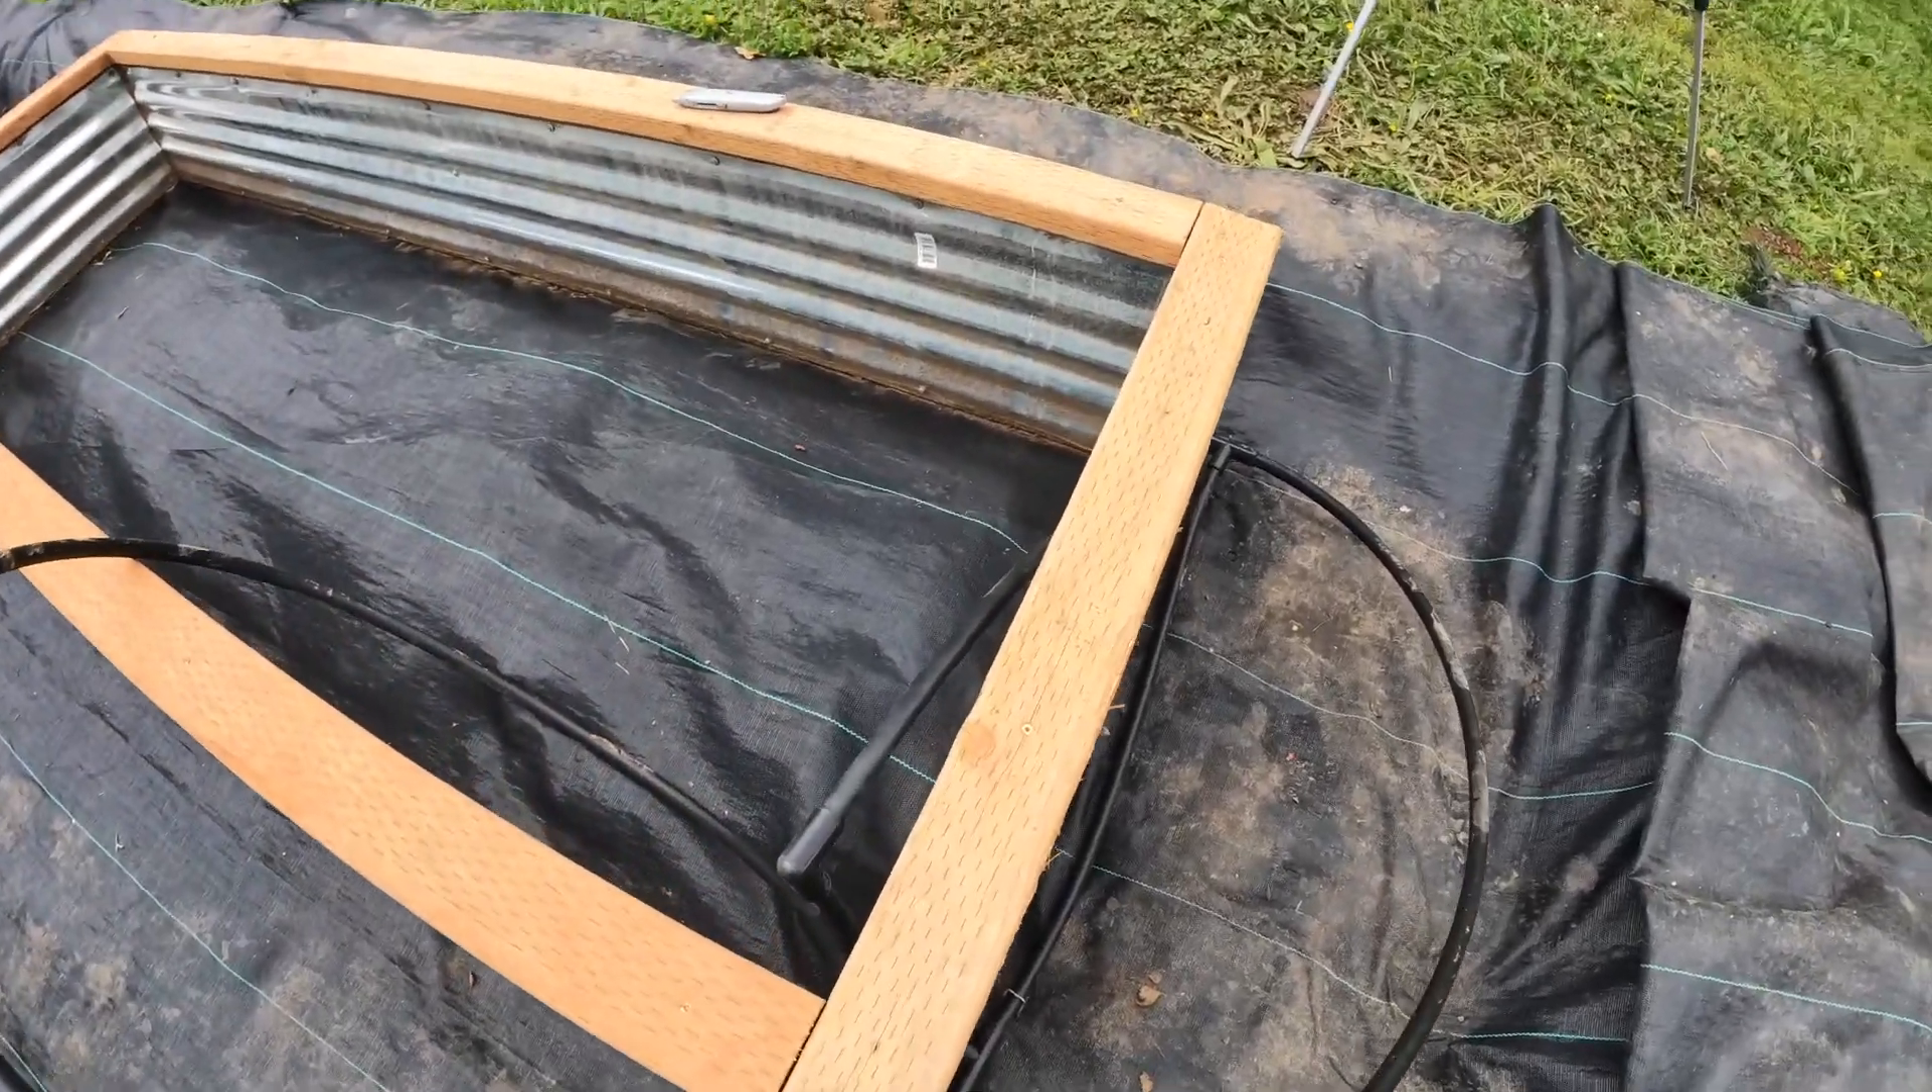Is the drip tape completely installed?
No.